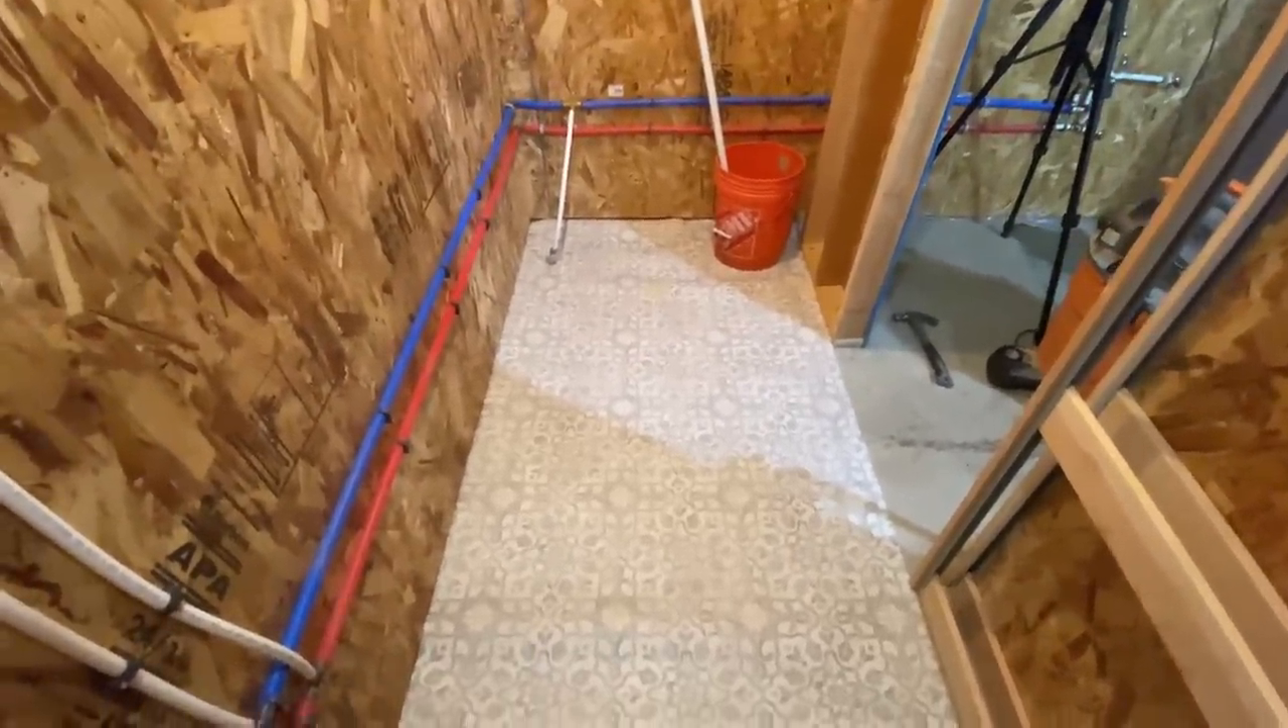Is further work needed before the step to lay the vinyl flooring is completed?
No.